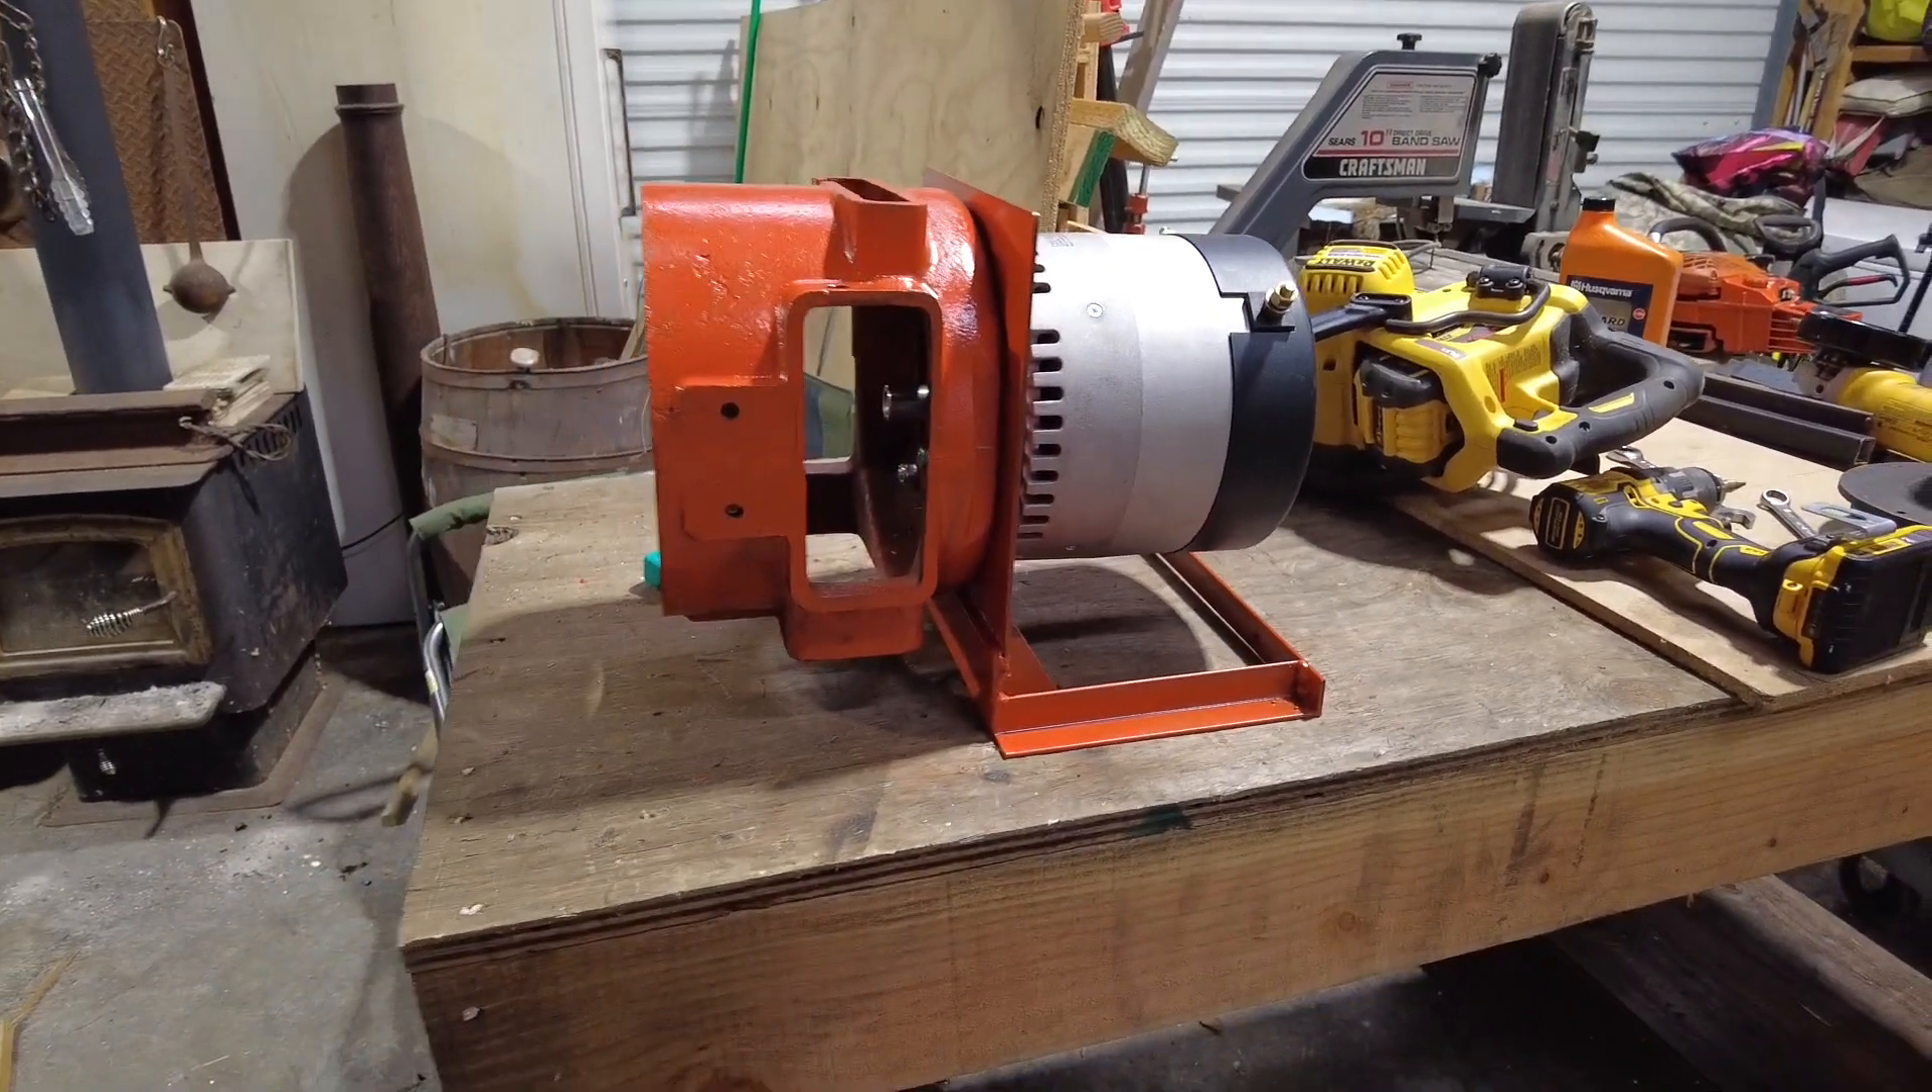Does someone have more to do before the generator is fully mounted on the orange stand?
No.